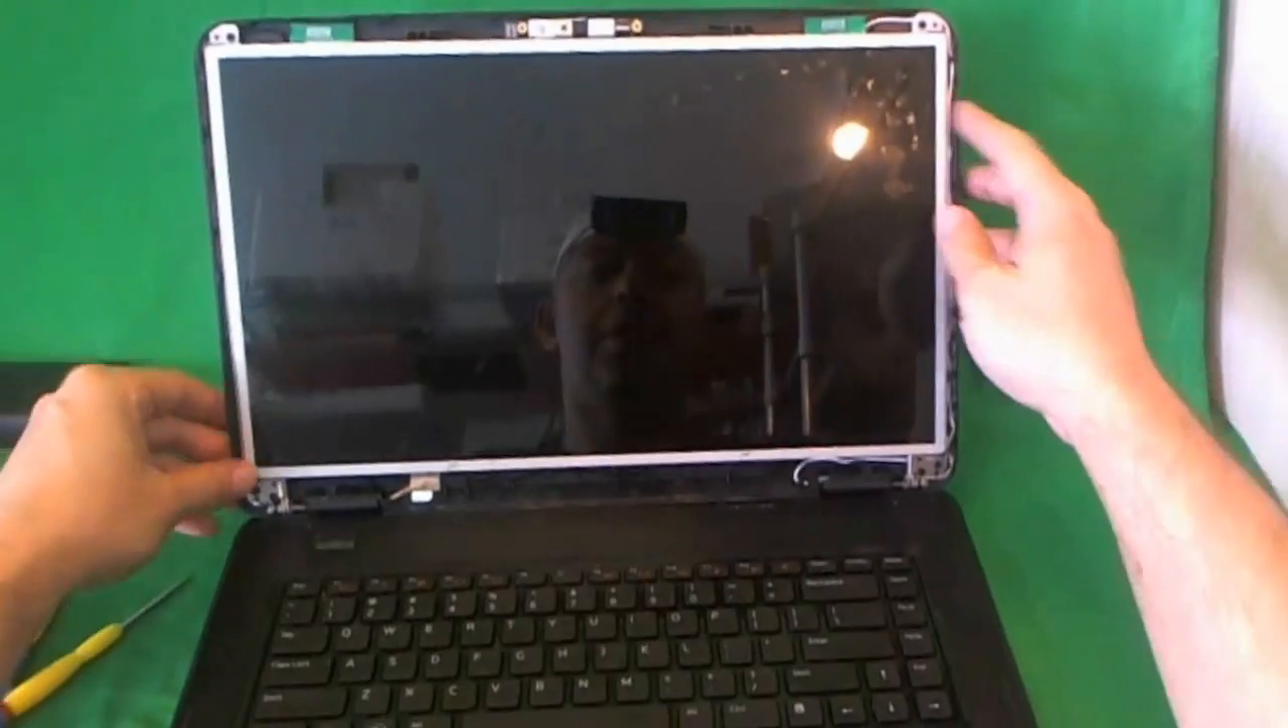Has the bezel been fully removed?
Yes.